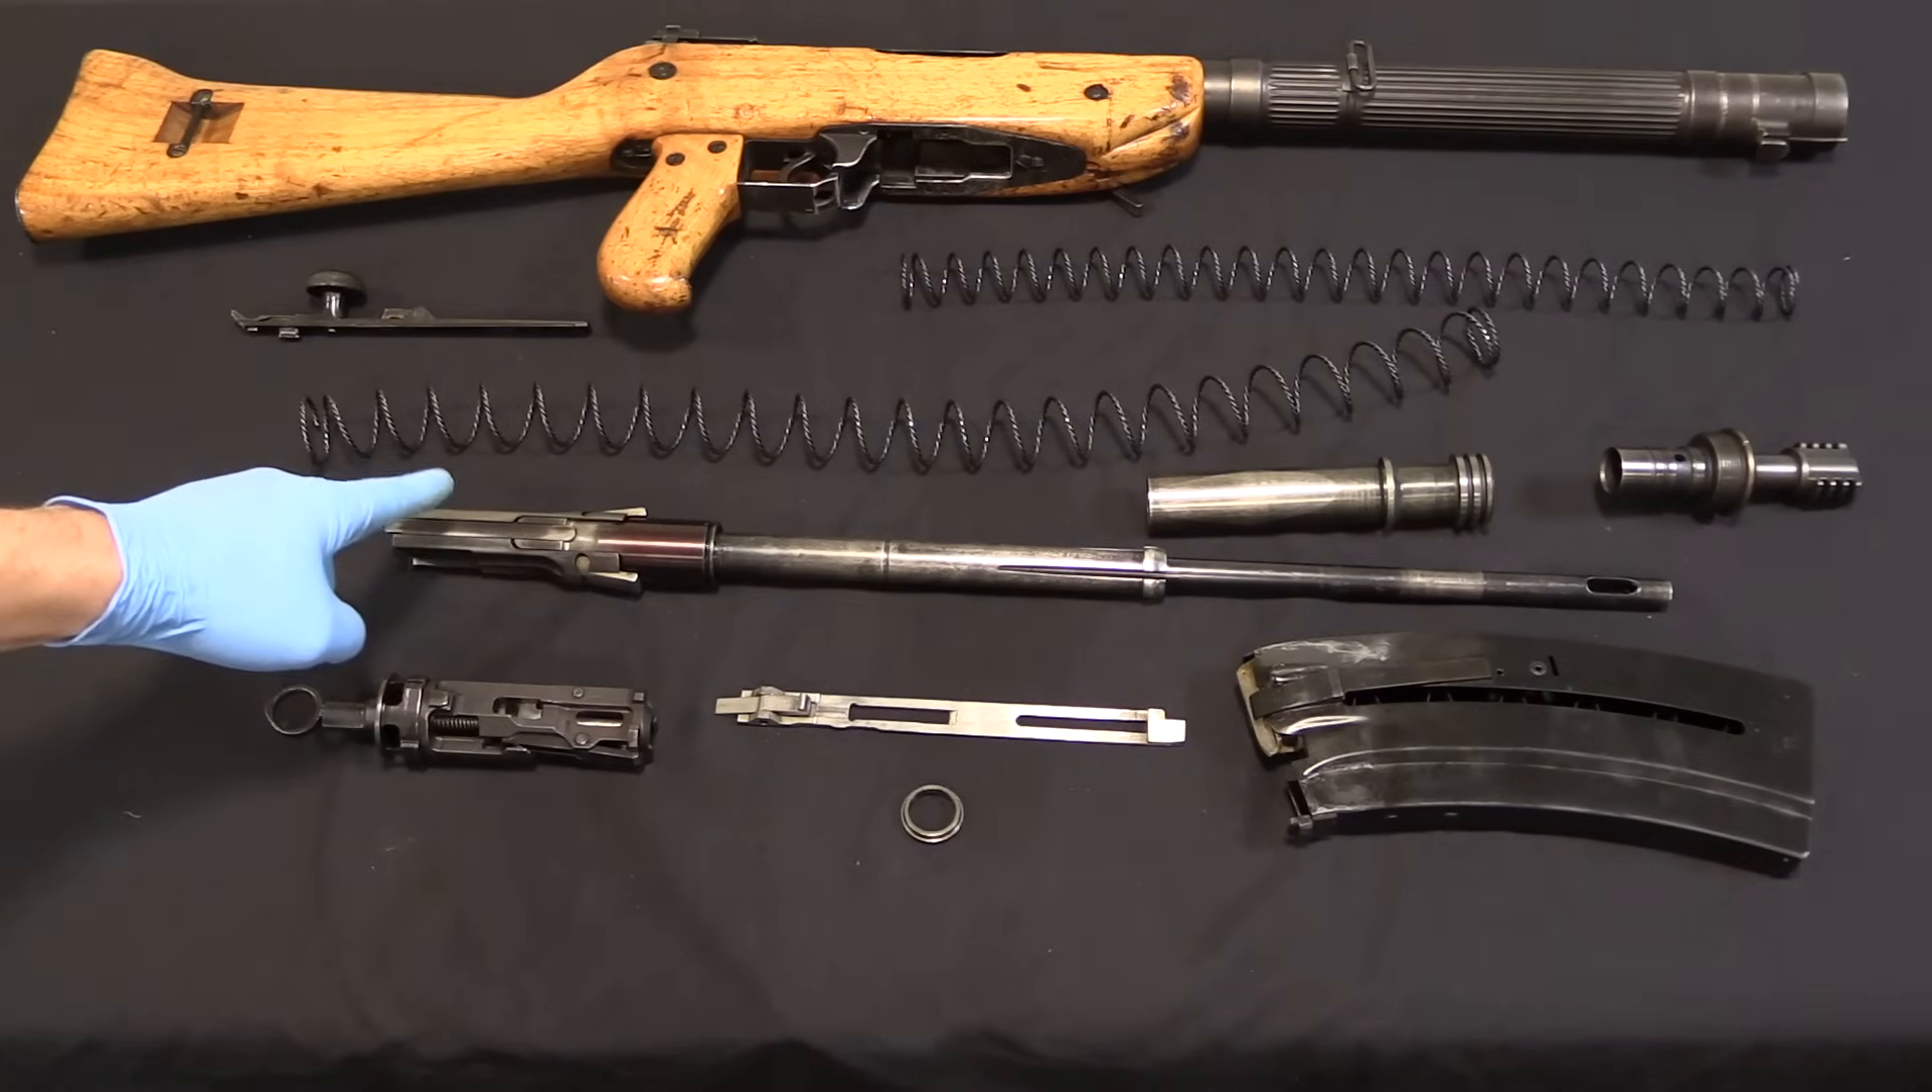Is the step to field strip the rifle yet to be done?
No.